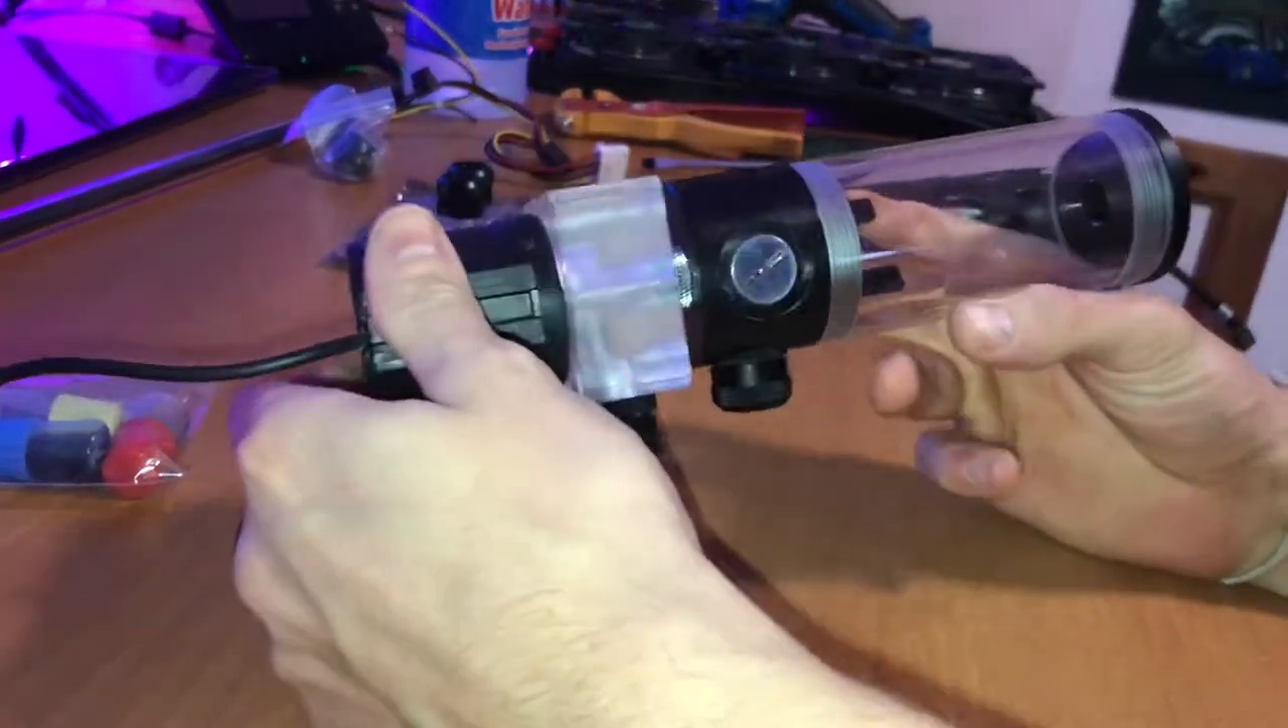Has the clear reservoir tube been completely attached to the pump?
Yes.